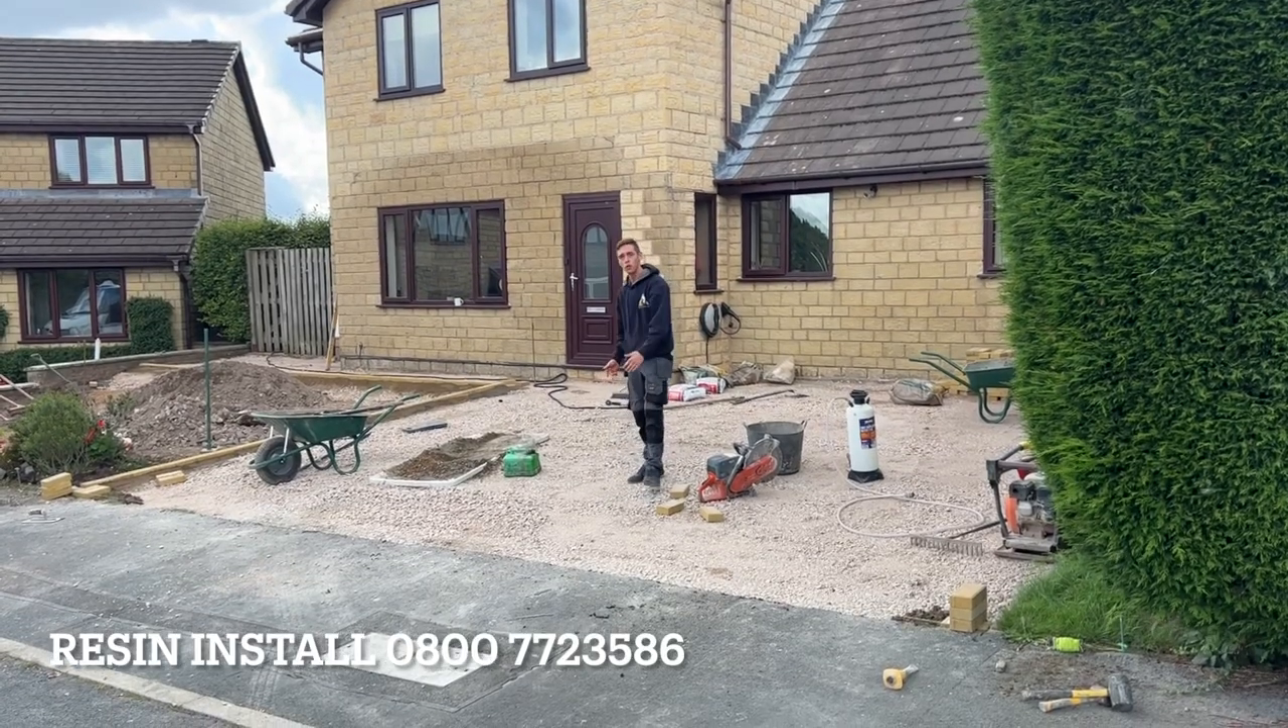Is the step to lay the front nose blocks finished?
No.